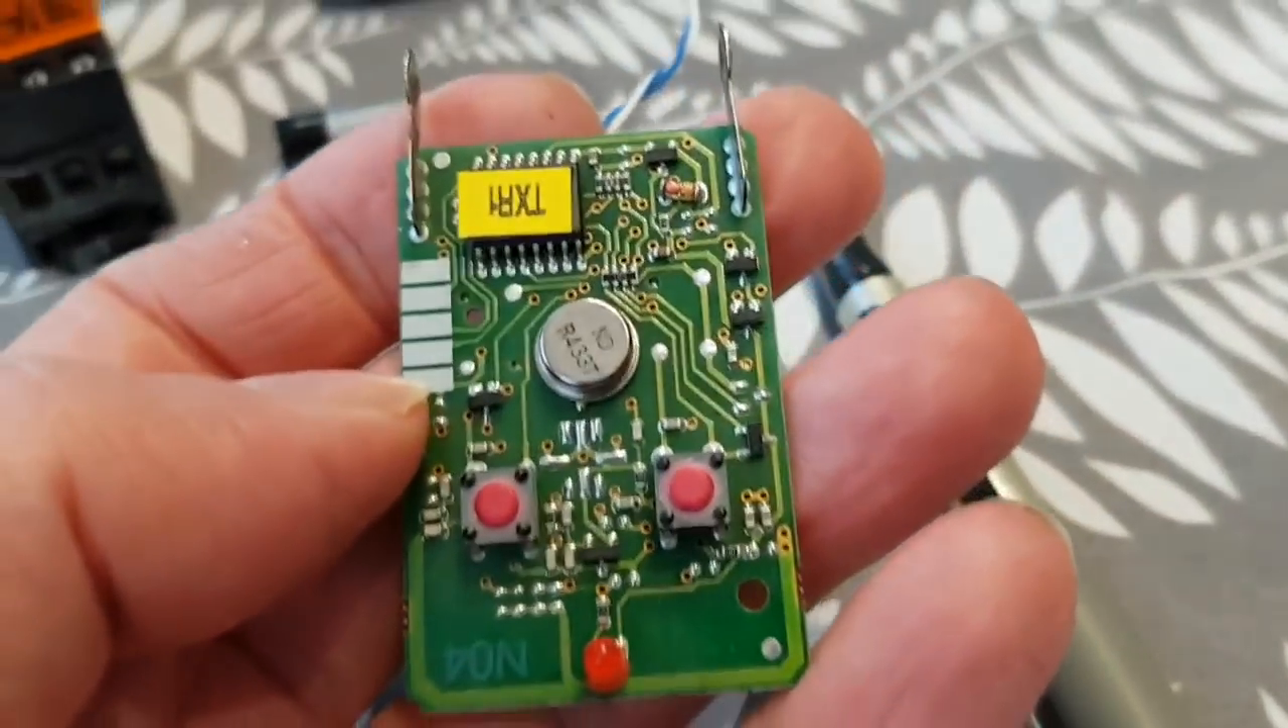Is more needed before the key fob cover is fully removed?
No.